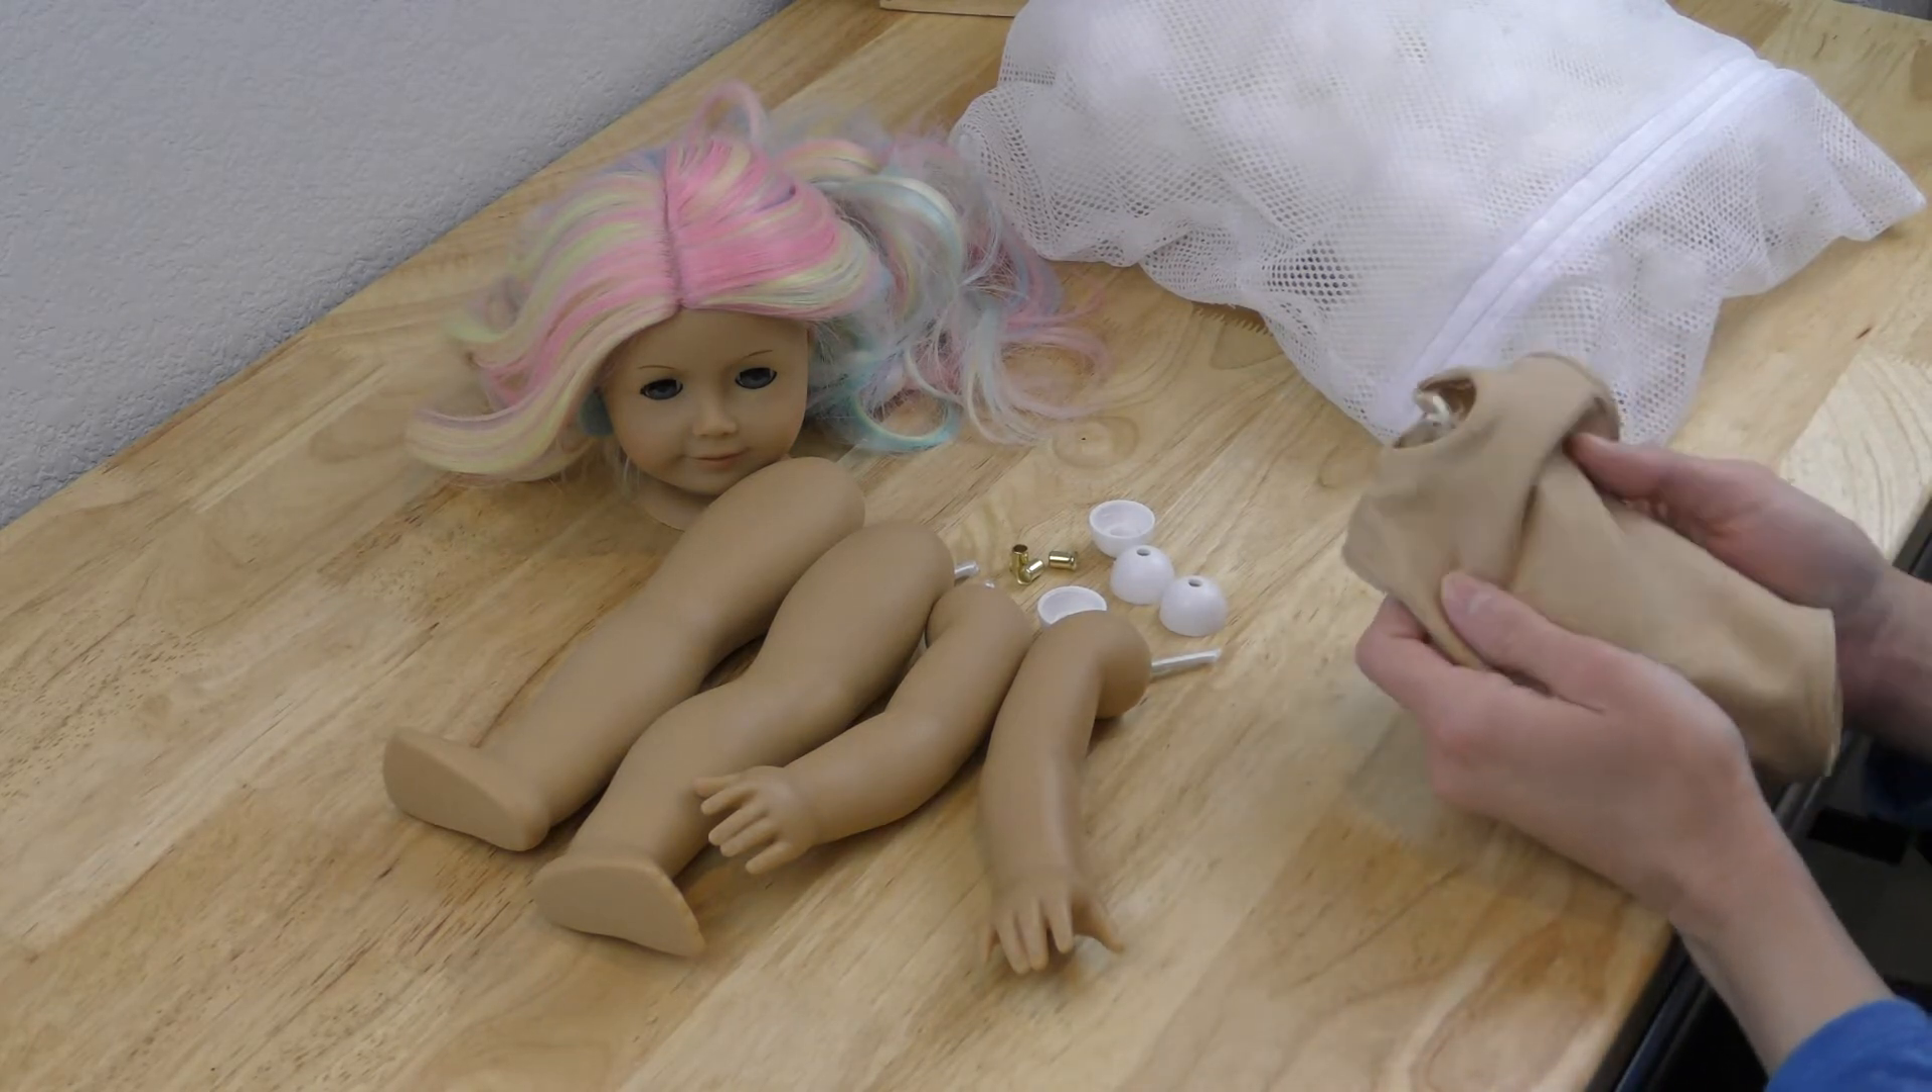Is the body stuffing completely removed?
Yes.